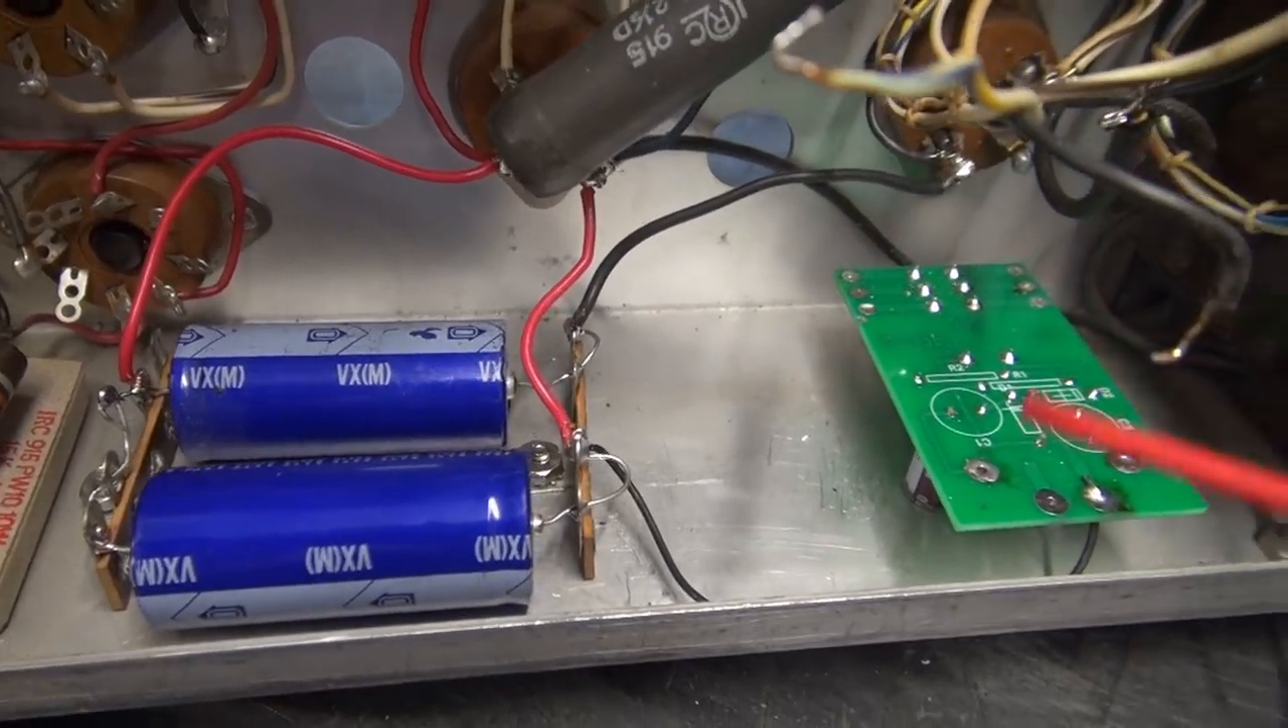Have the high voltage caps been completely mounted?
Yes.